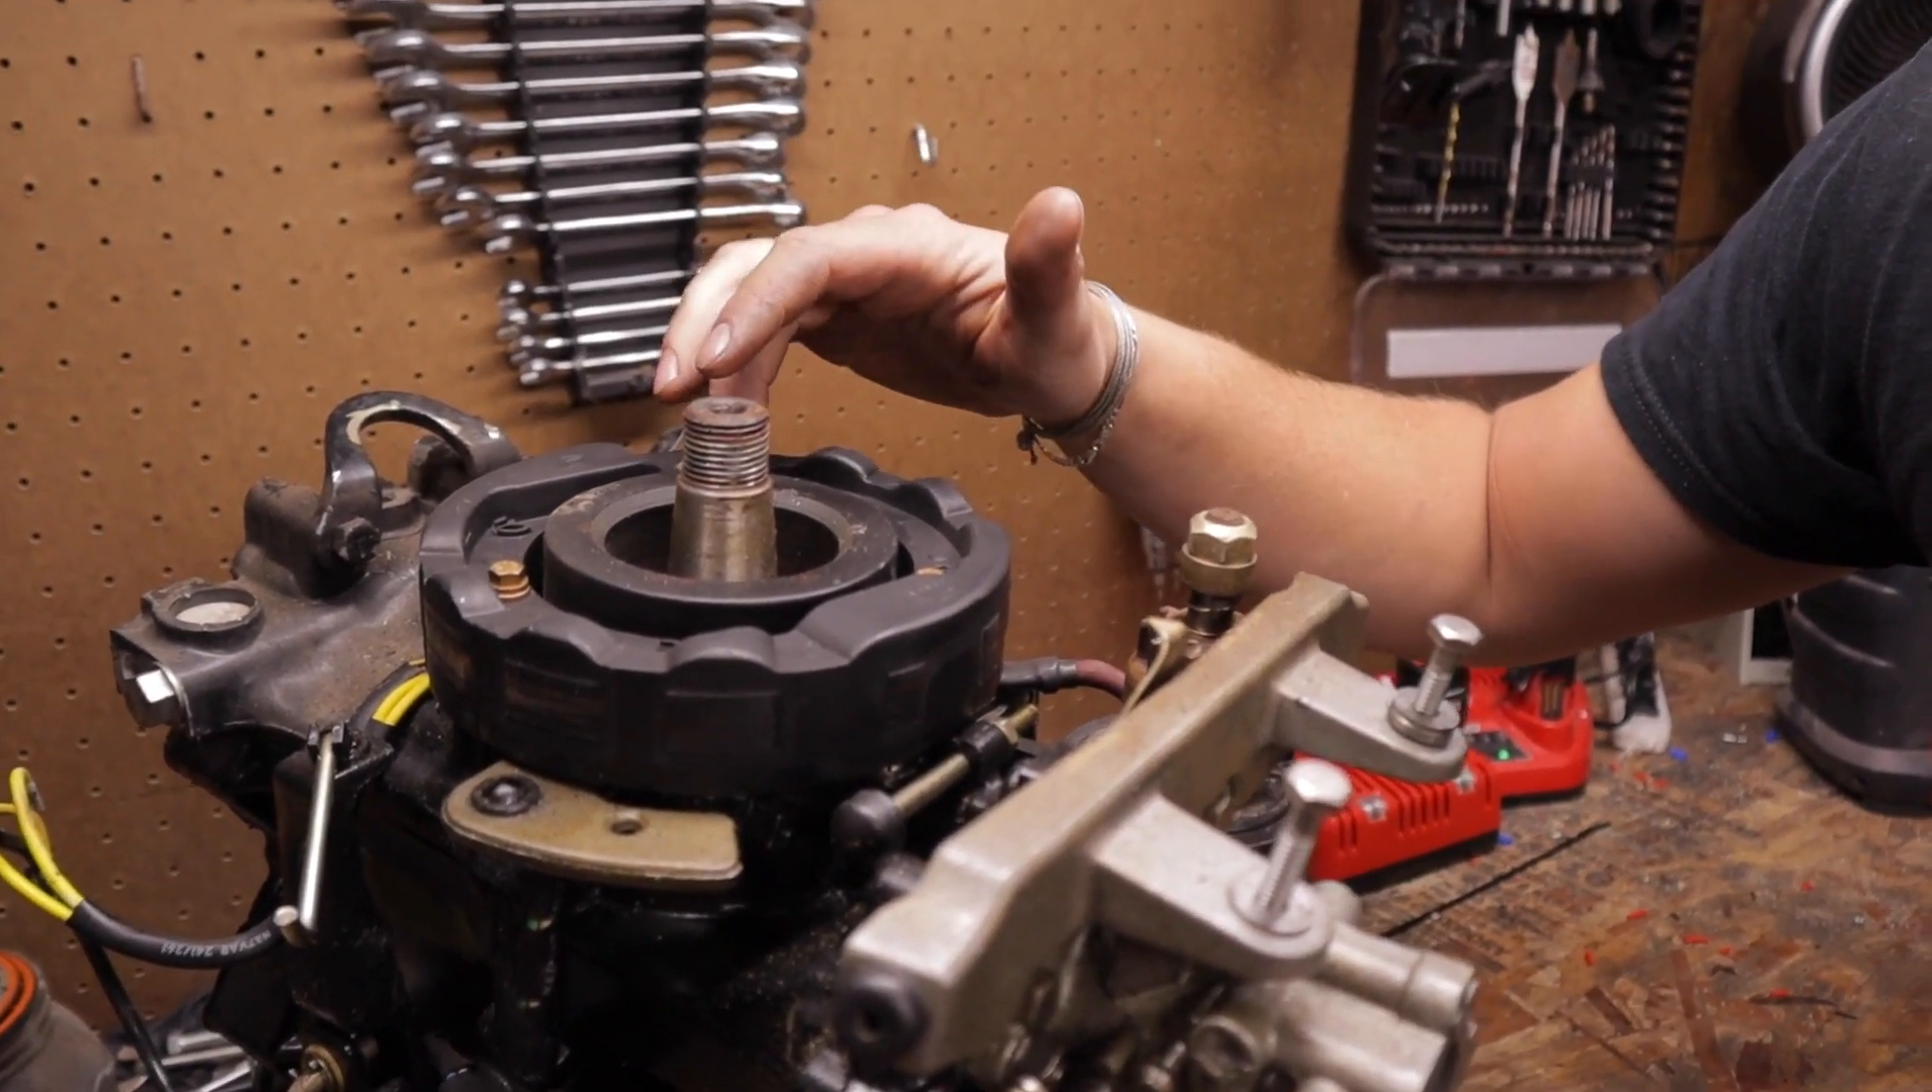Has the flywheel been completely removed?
Yes.